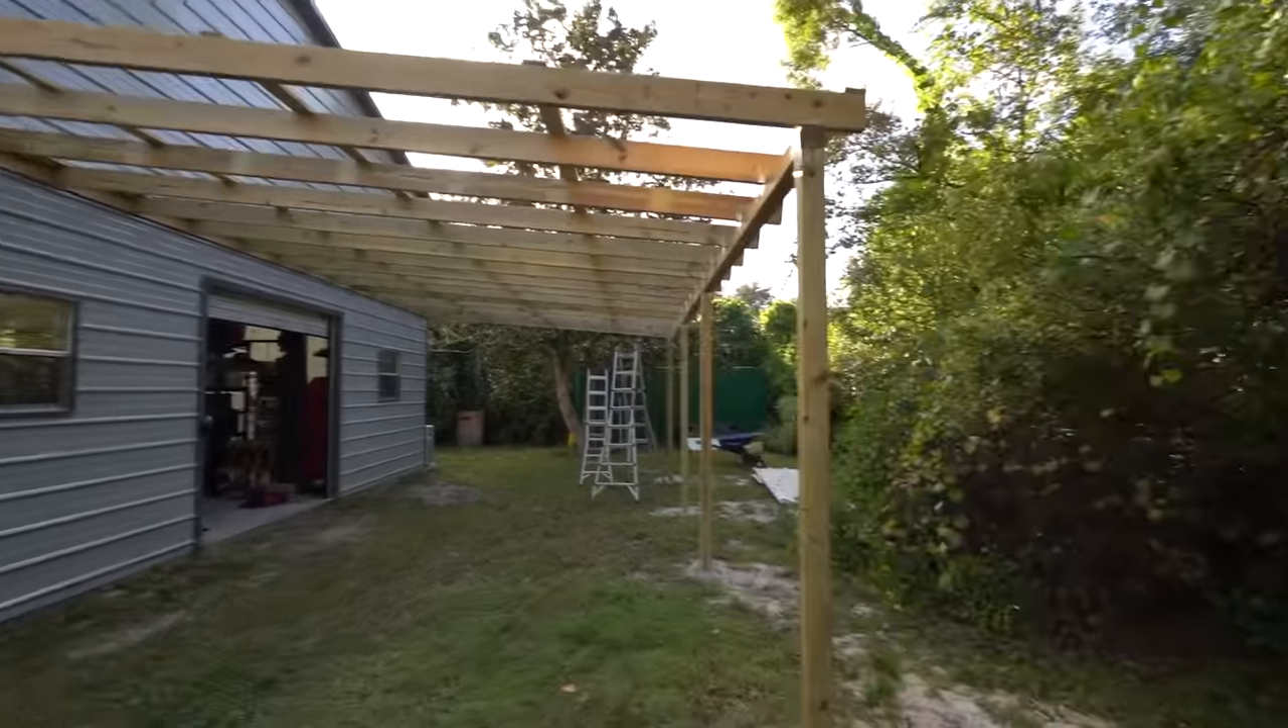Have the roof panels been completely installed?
No.